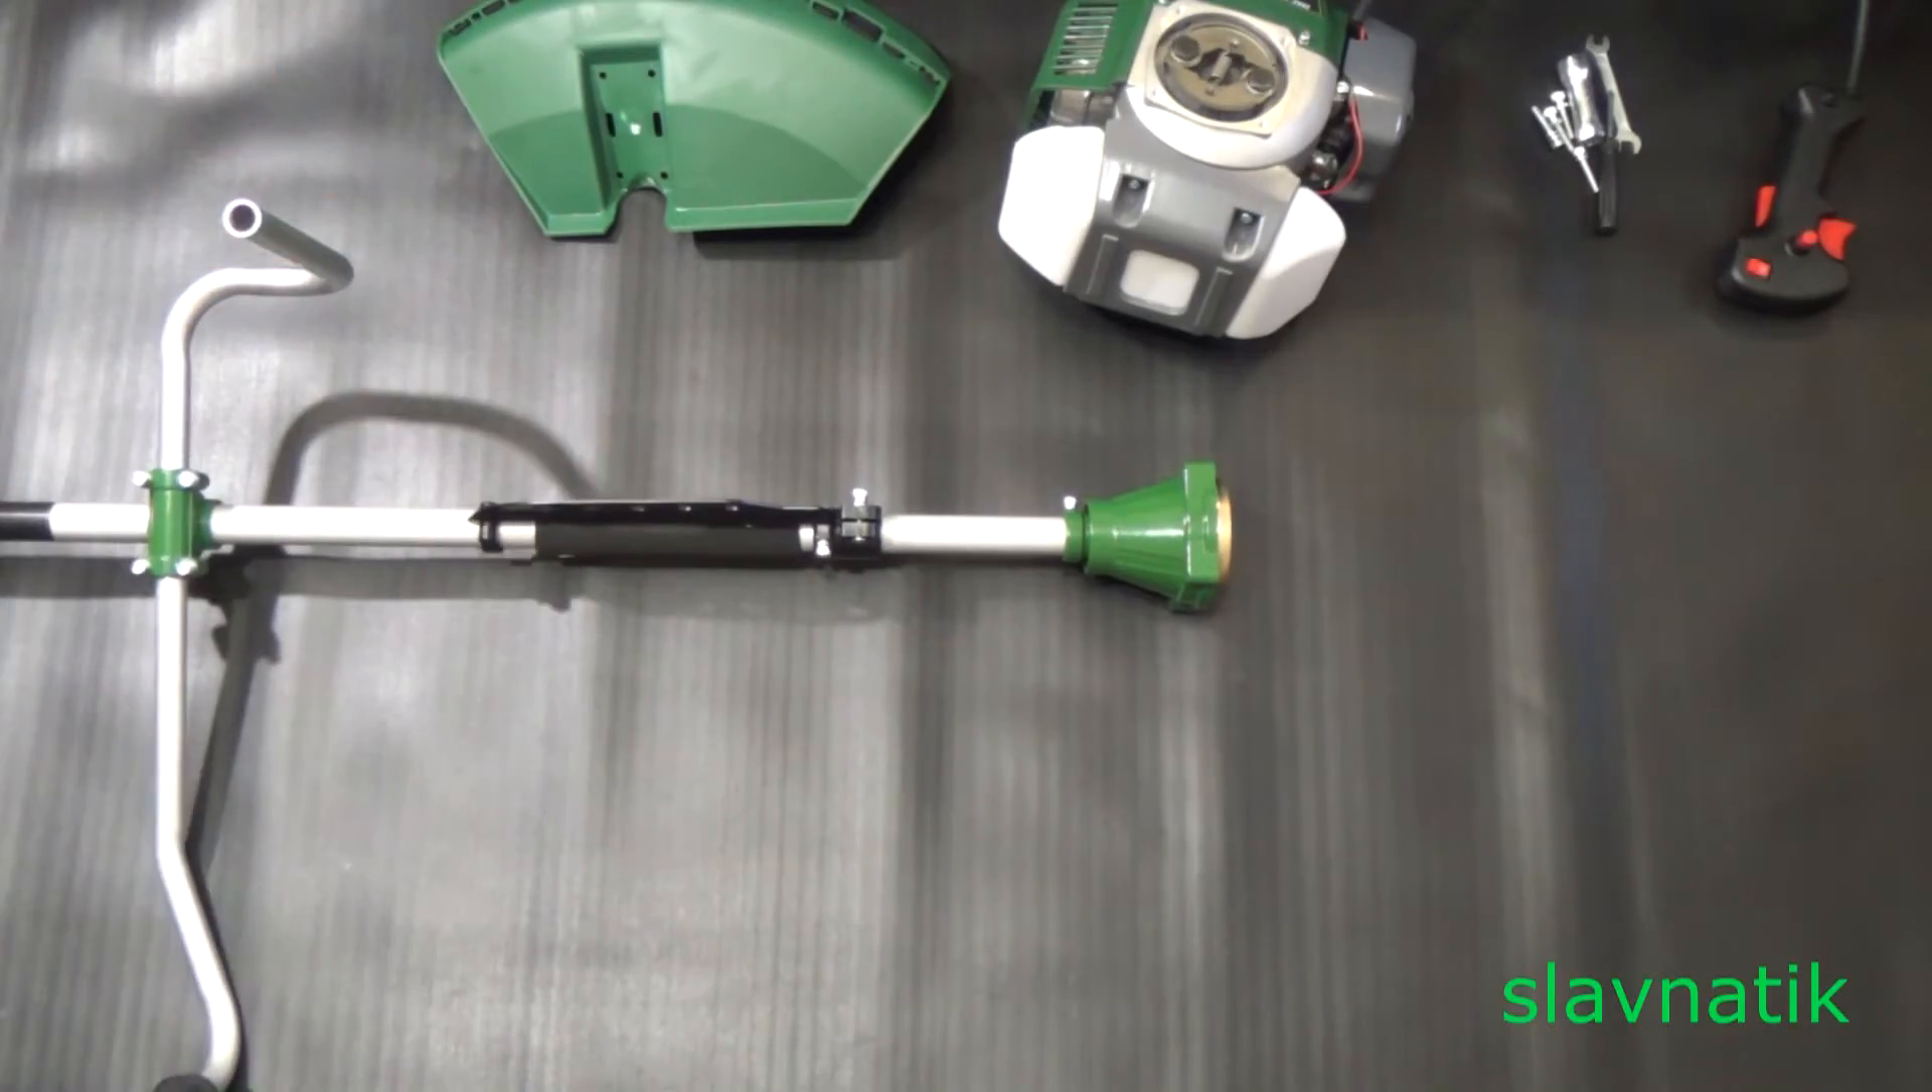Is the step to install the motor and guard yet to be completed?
Yes.